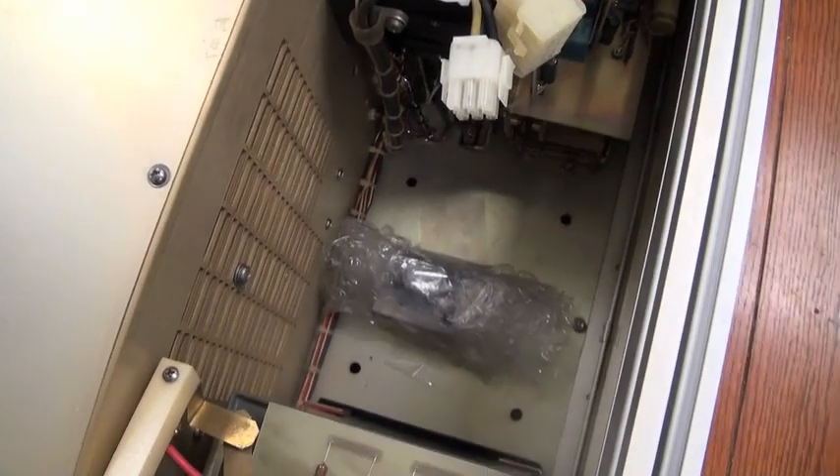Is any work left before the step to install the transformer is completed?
Yes.